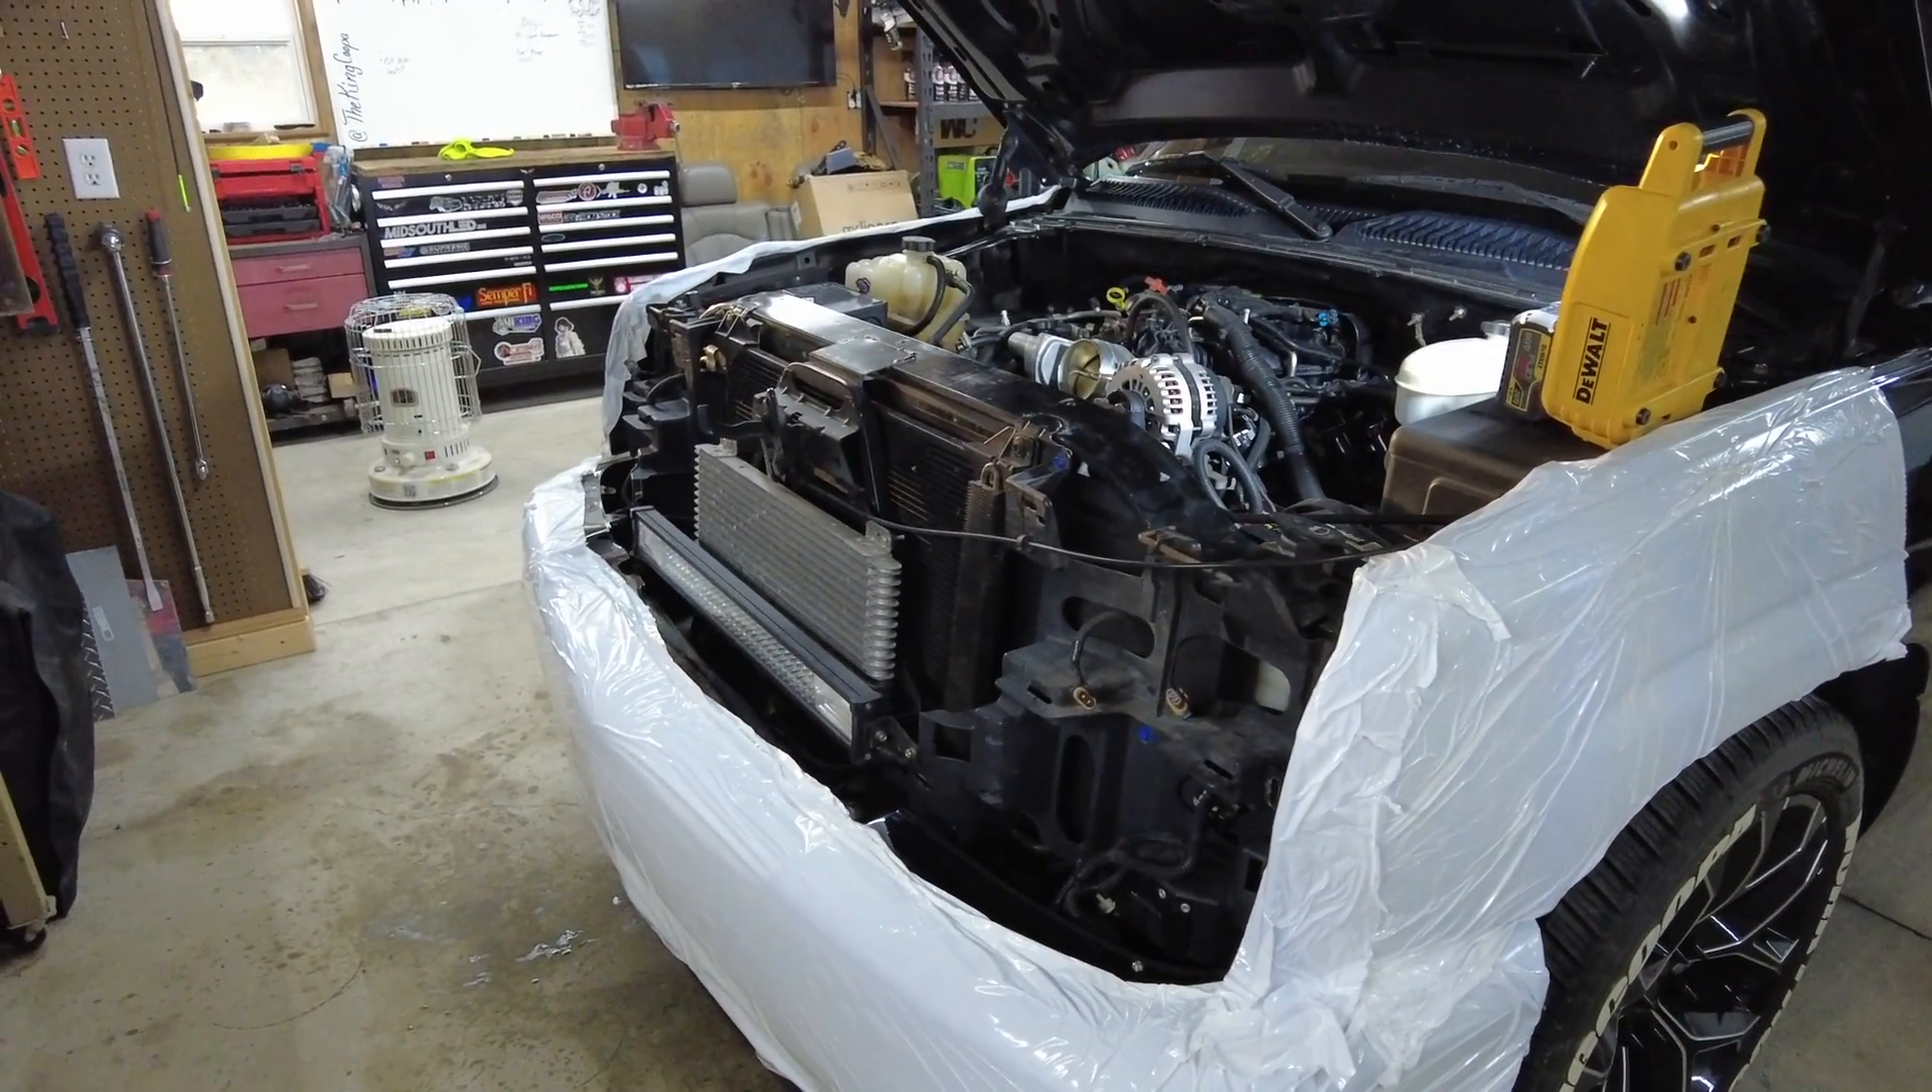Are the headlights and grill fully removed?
Yes.